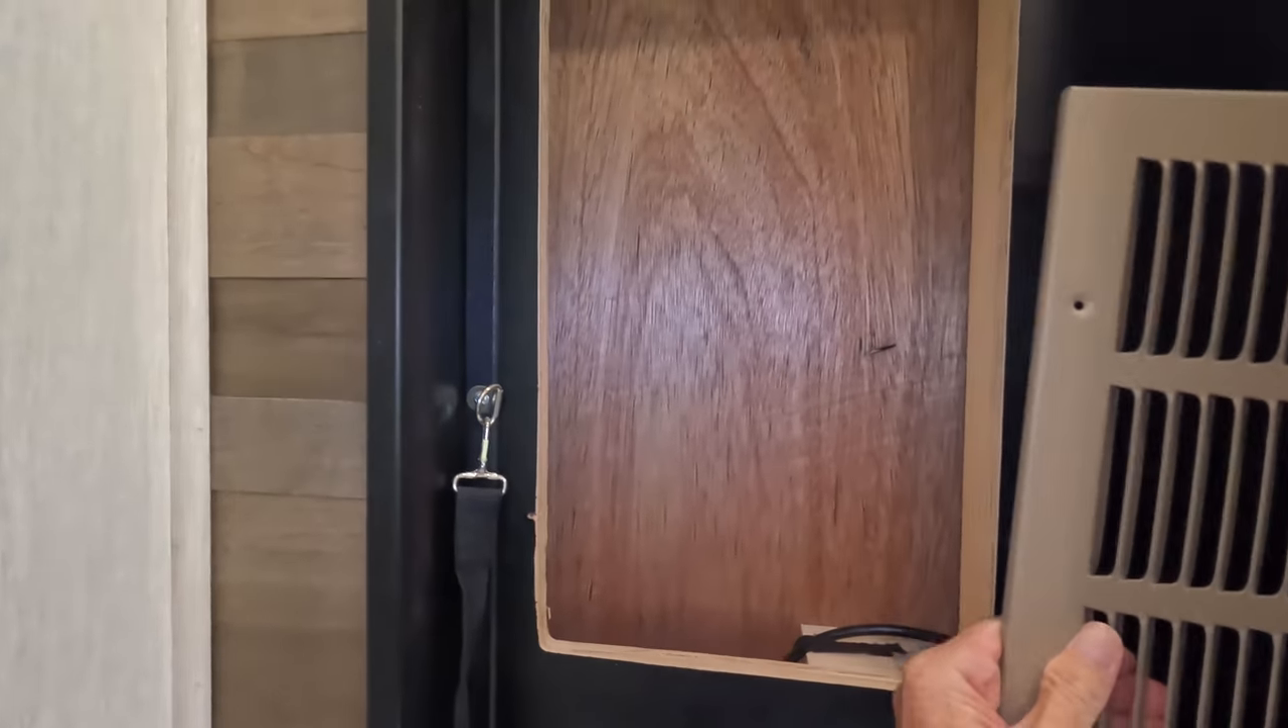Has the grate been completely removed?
Yes.